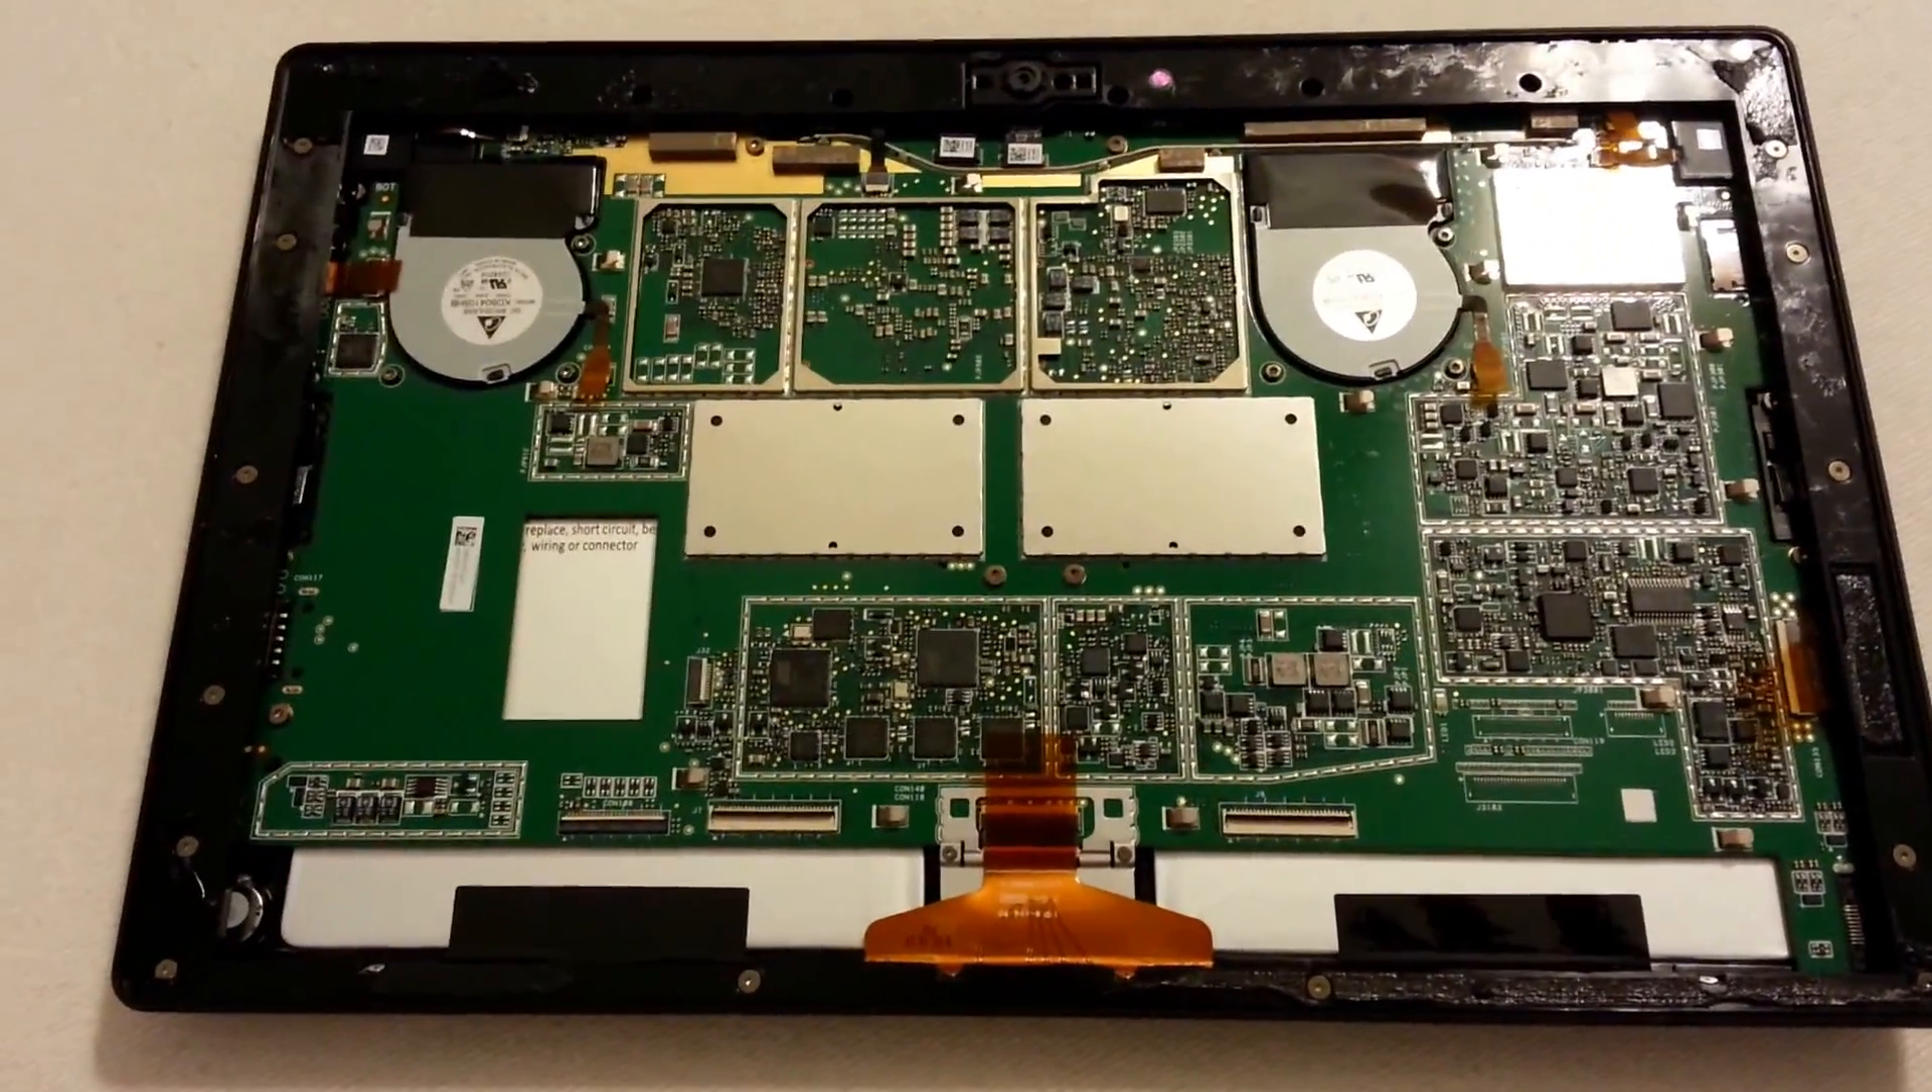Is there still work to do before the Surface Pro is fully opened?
No.